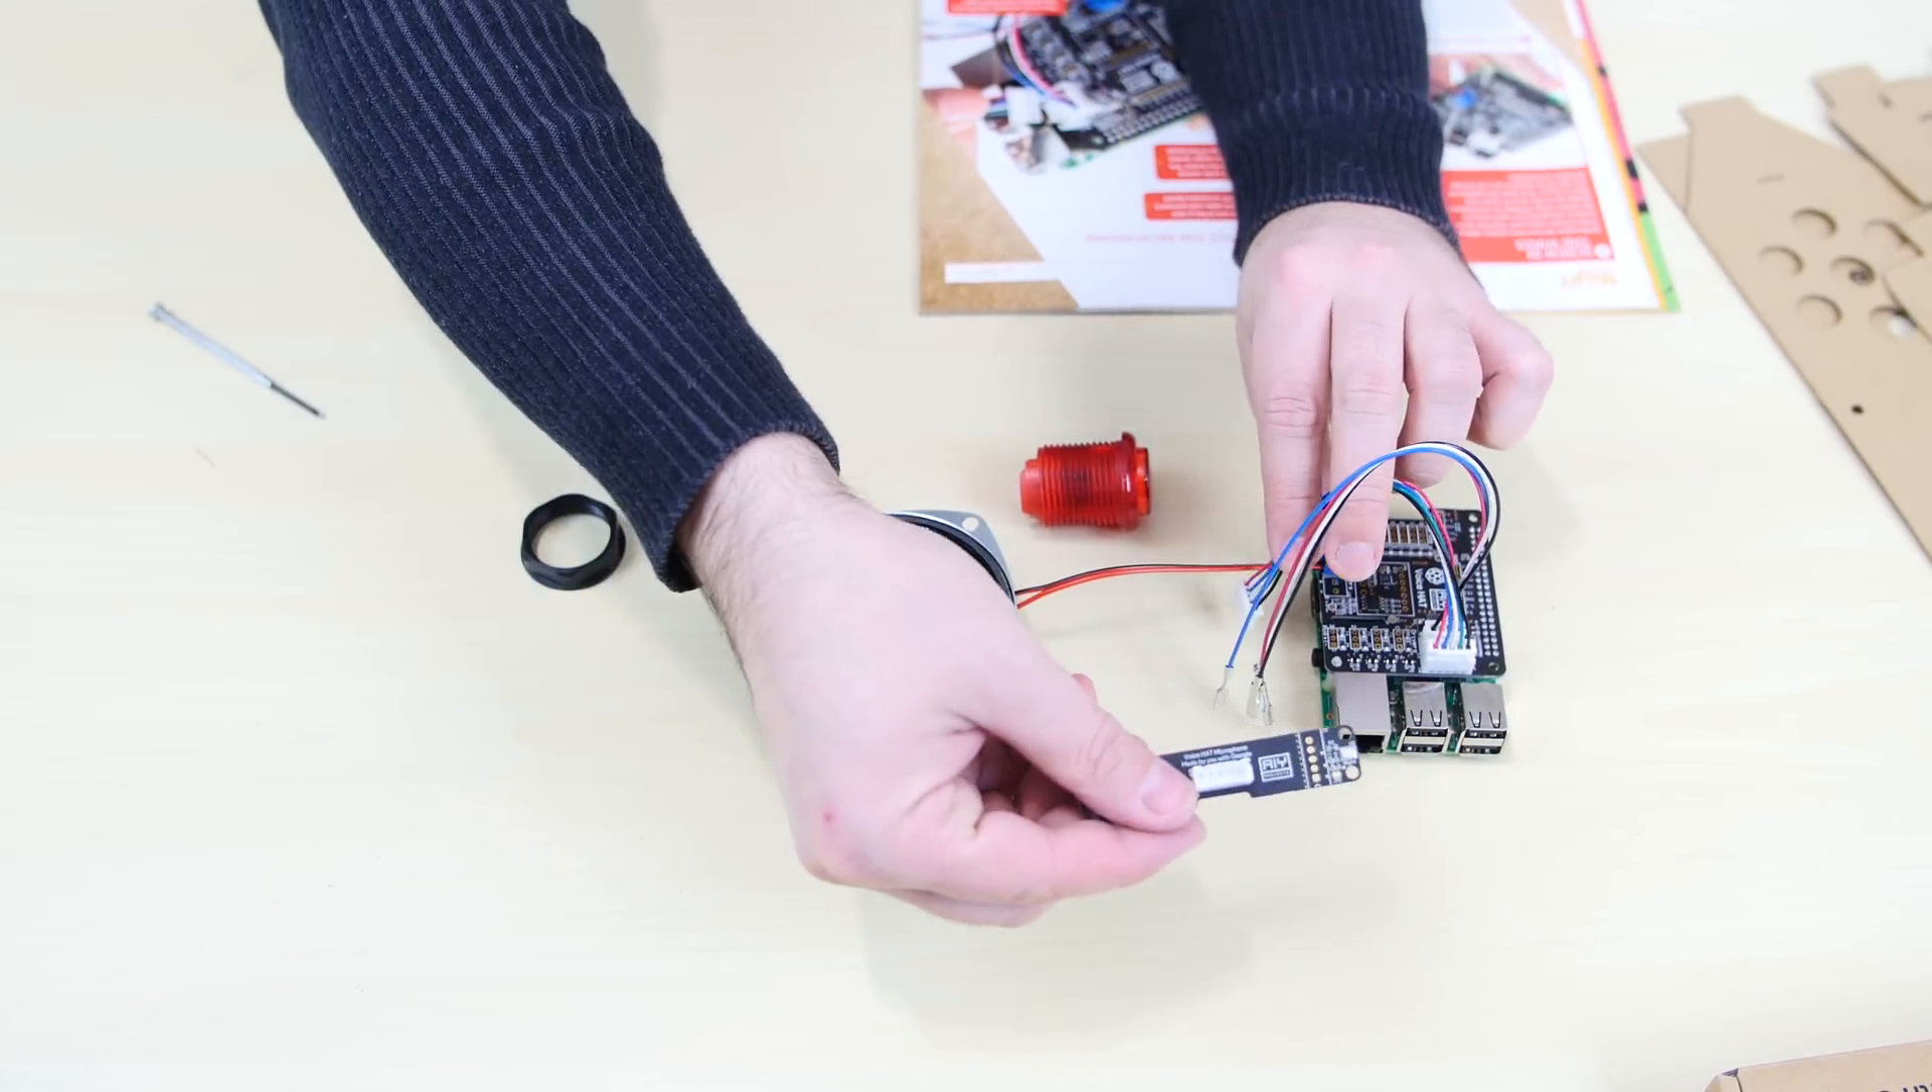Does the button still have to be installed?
Yes.